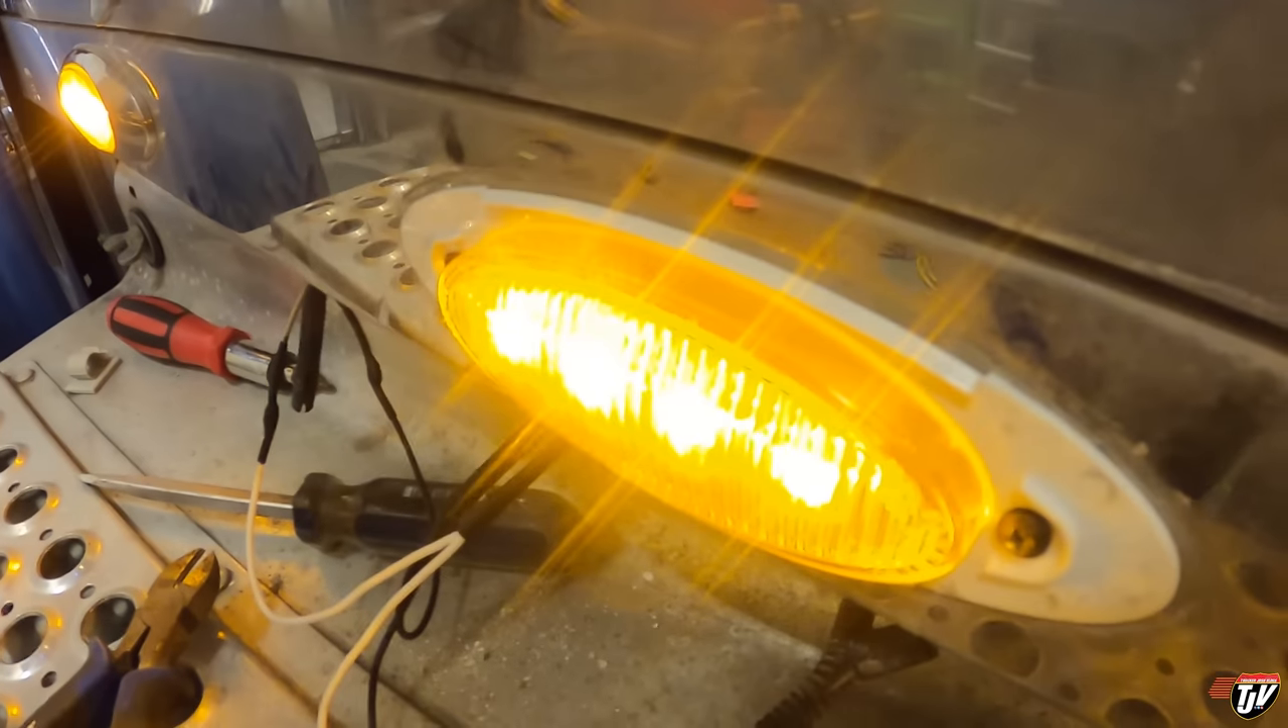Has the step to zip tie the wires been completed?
No.